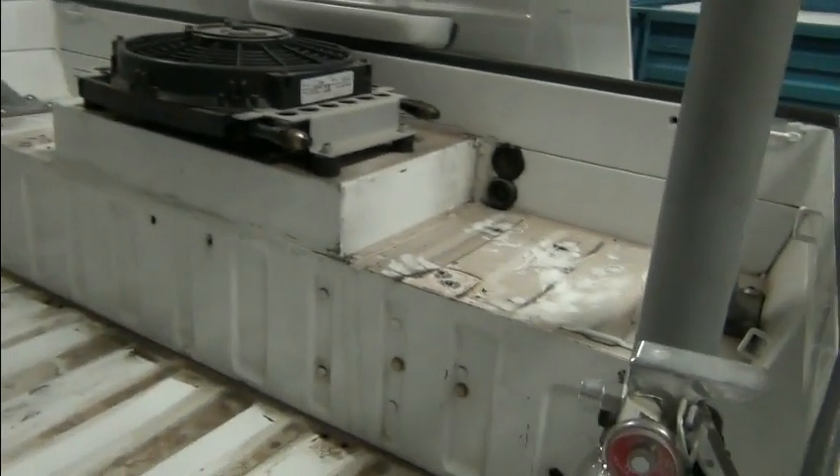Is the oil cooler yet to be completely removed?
Yes.